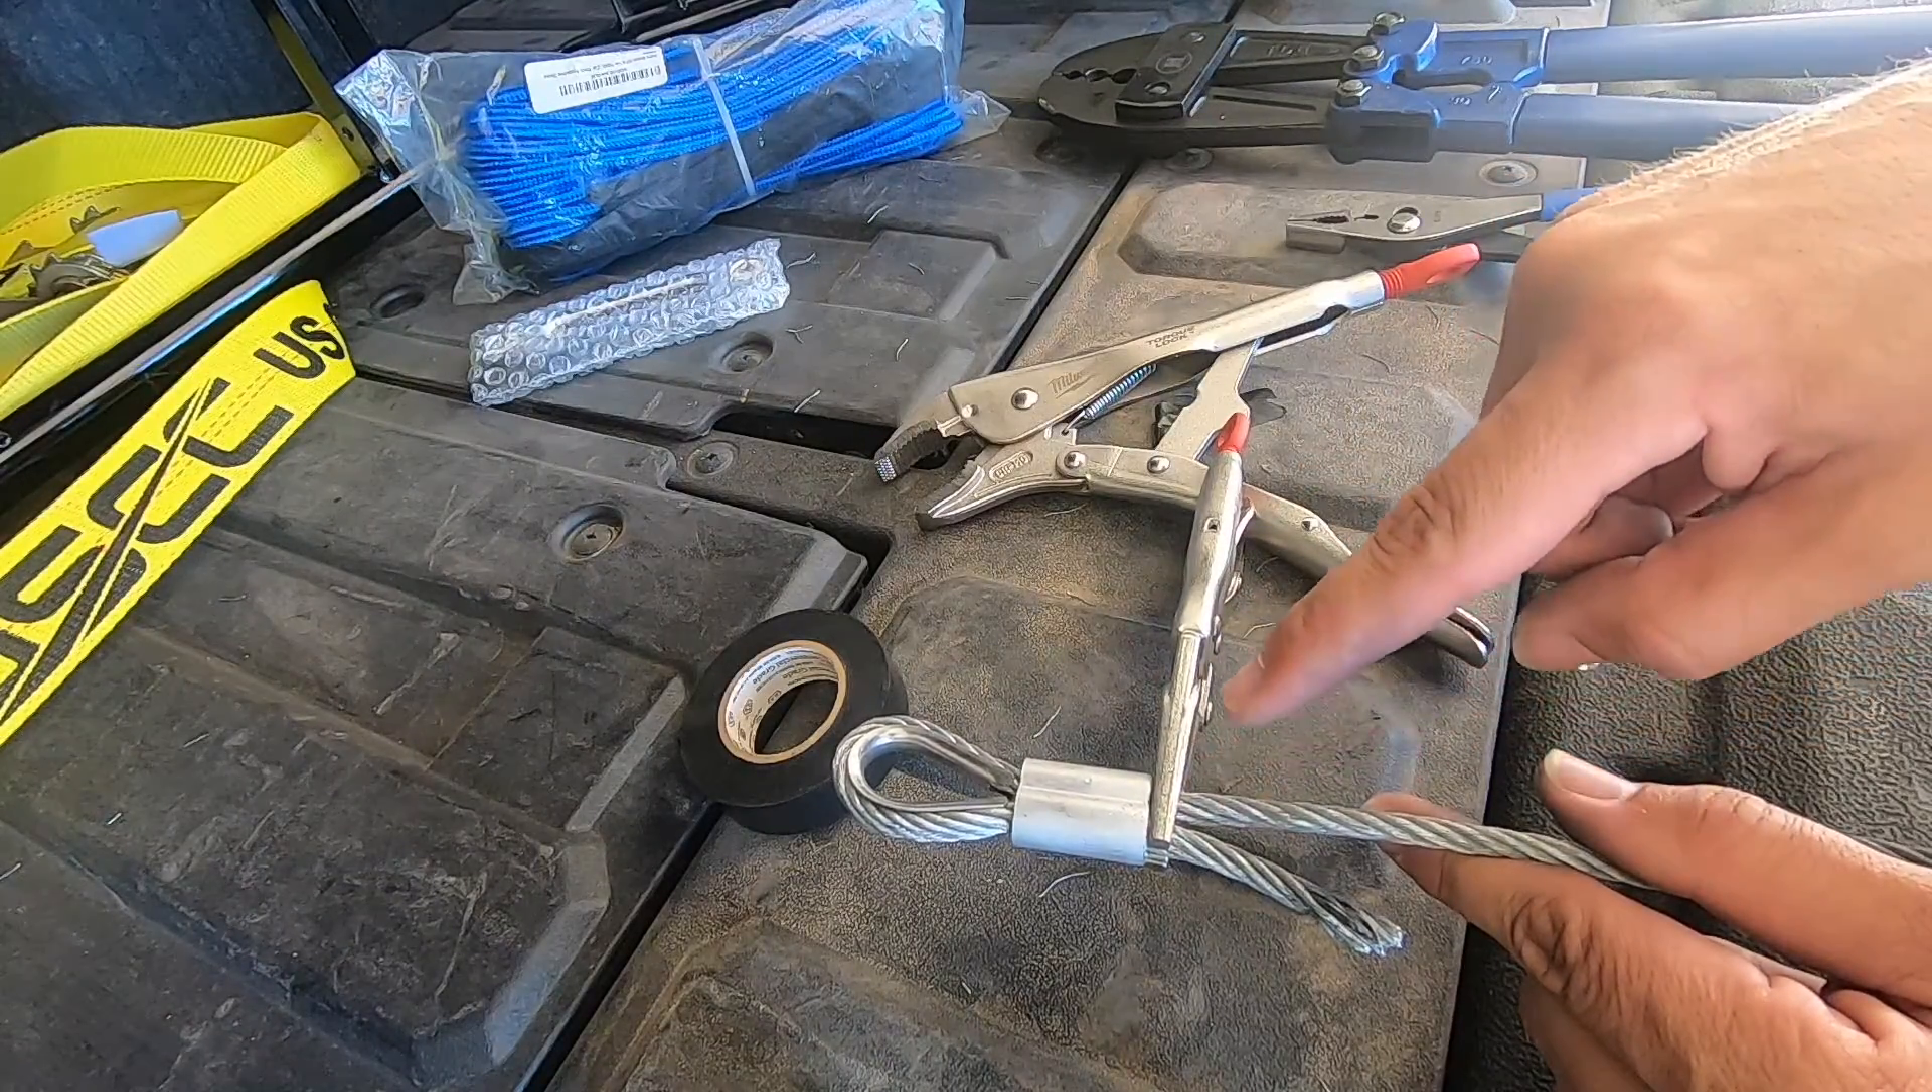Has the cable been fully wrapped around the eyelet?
Yes.